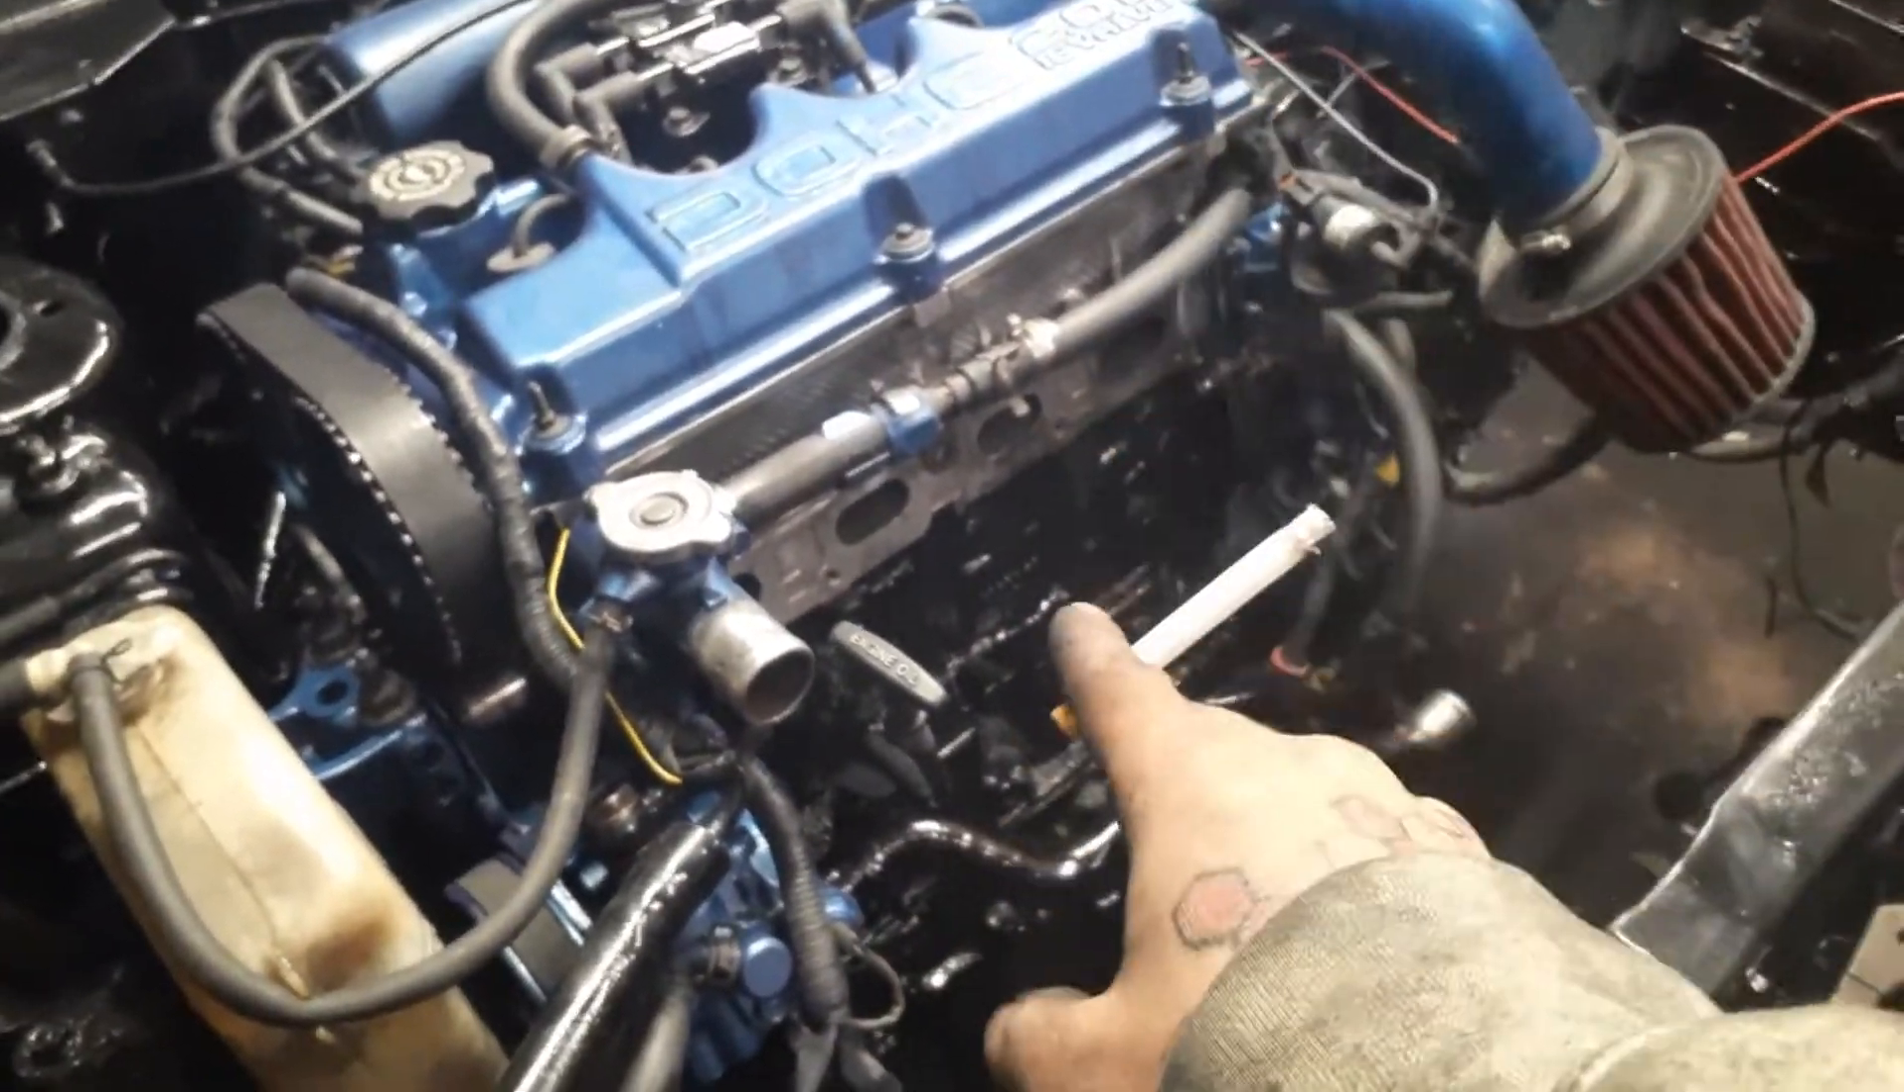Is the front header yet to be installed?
Yes.